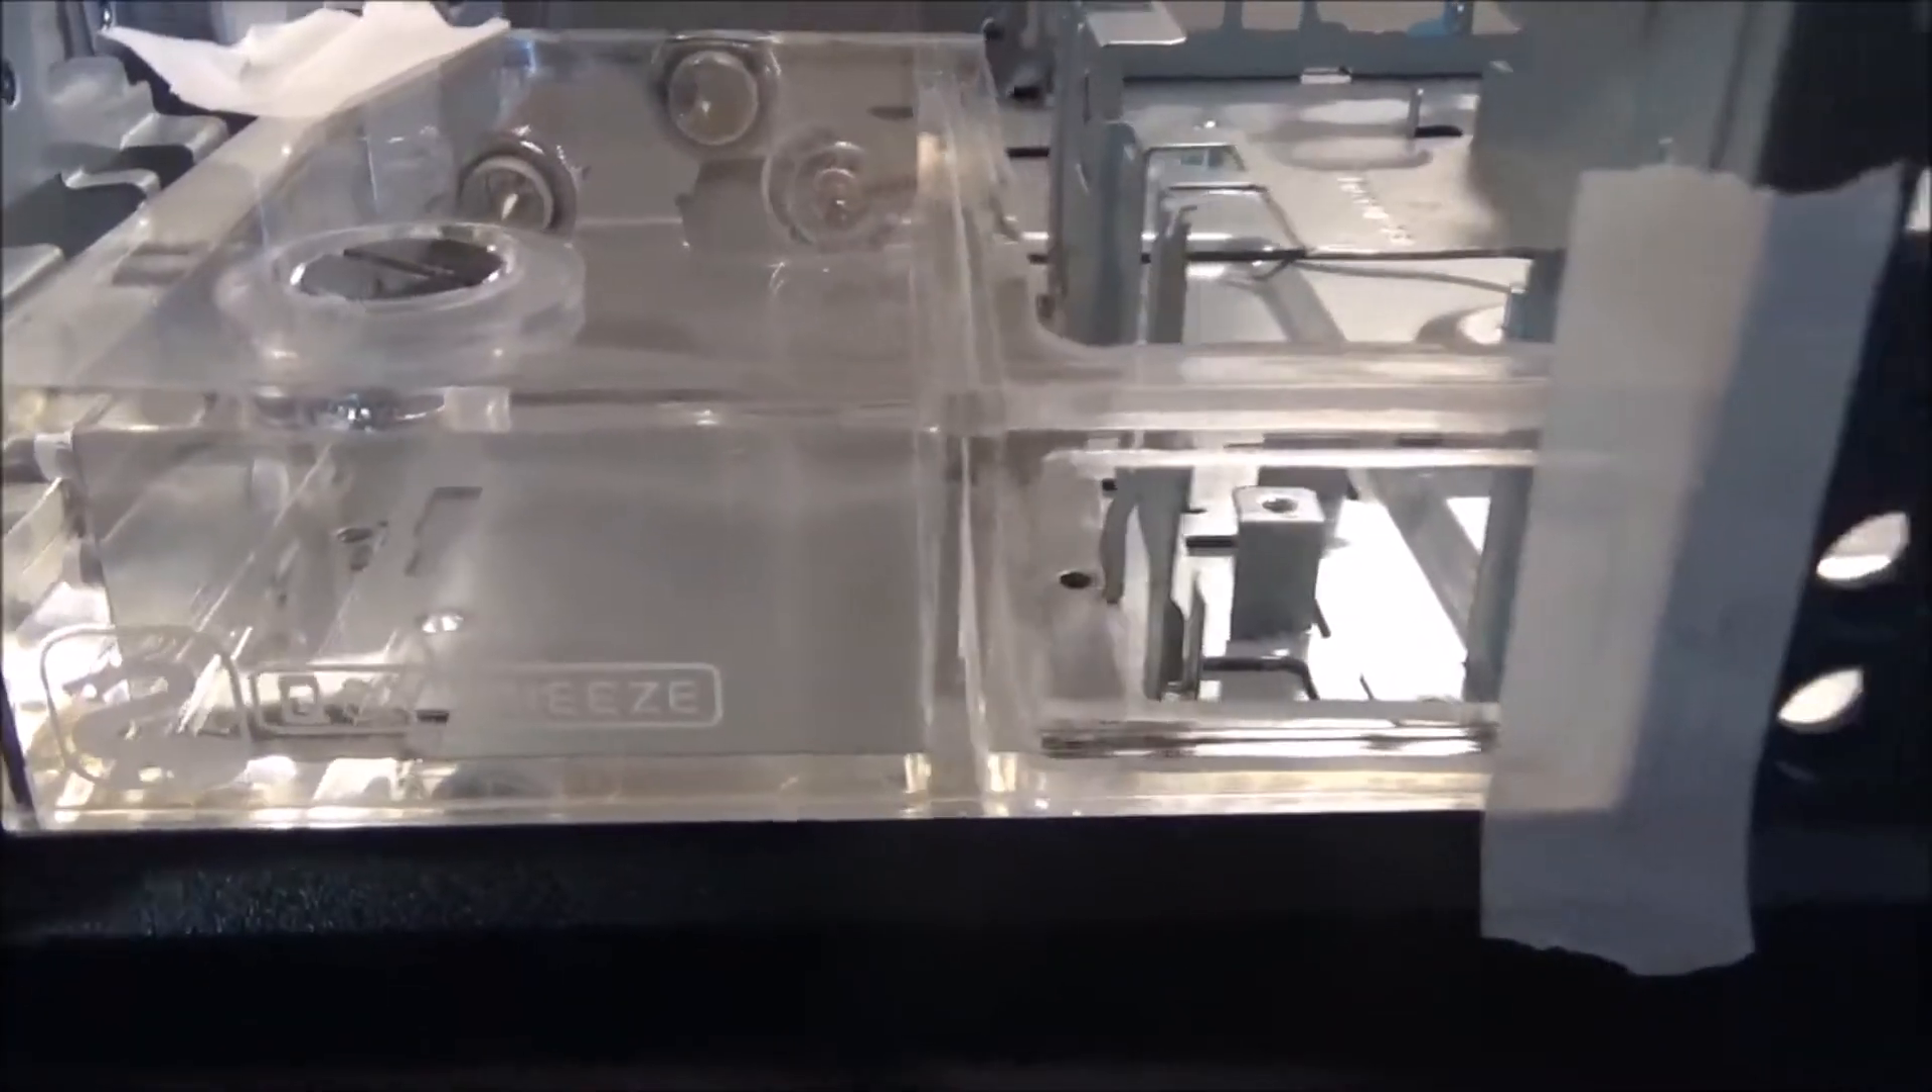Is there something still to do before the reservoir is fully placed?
No.